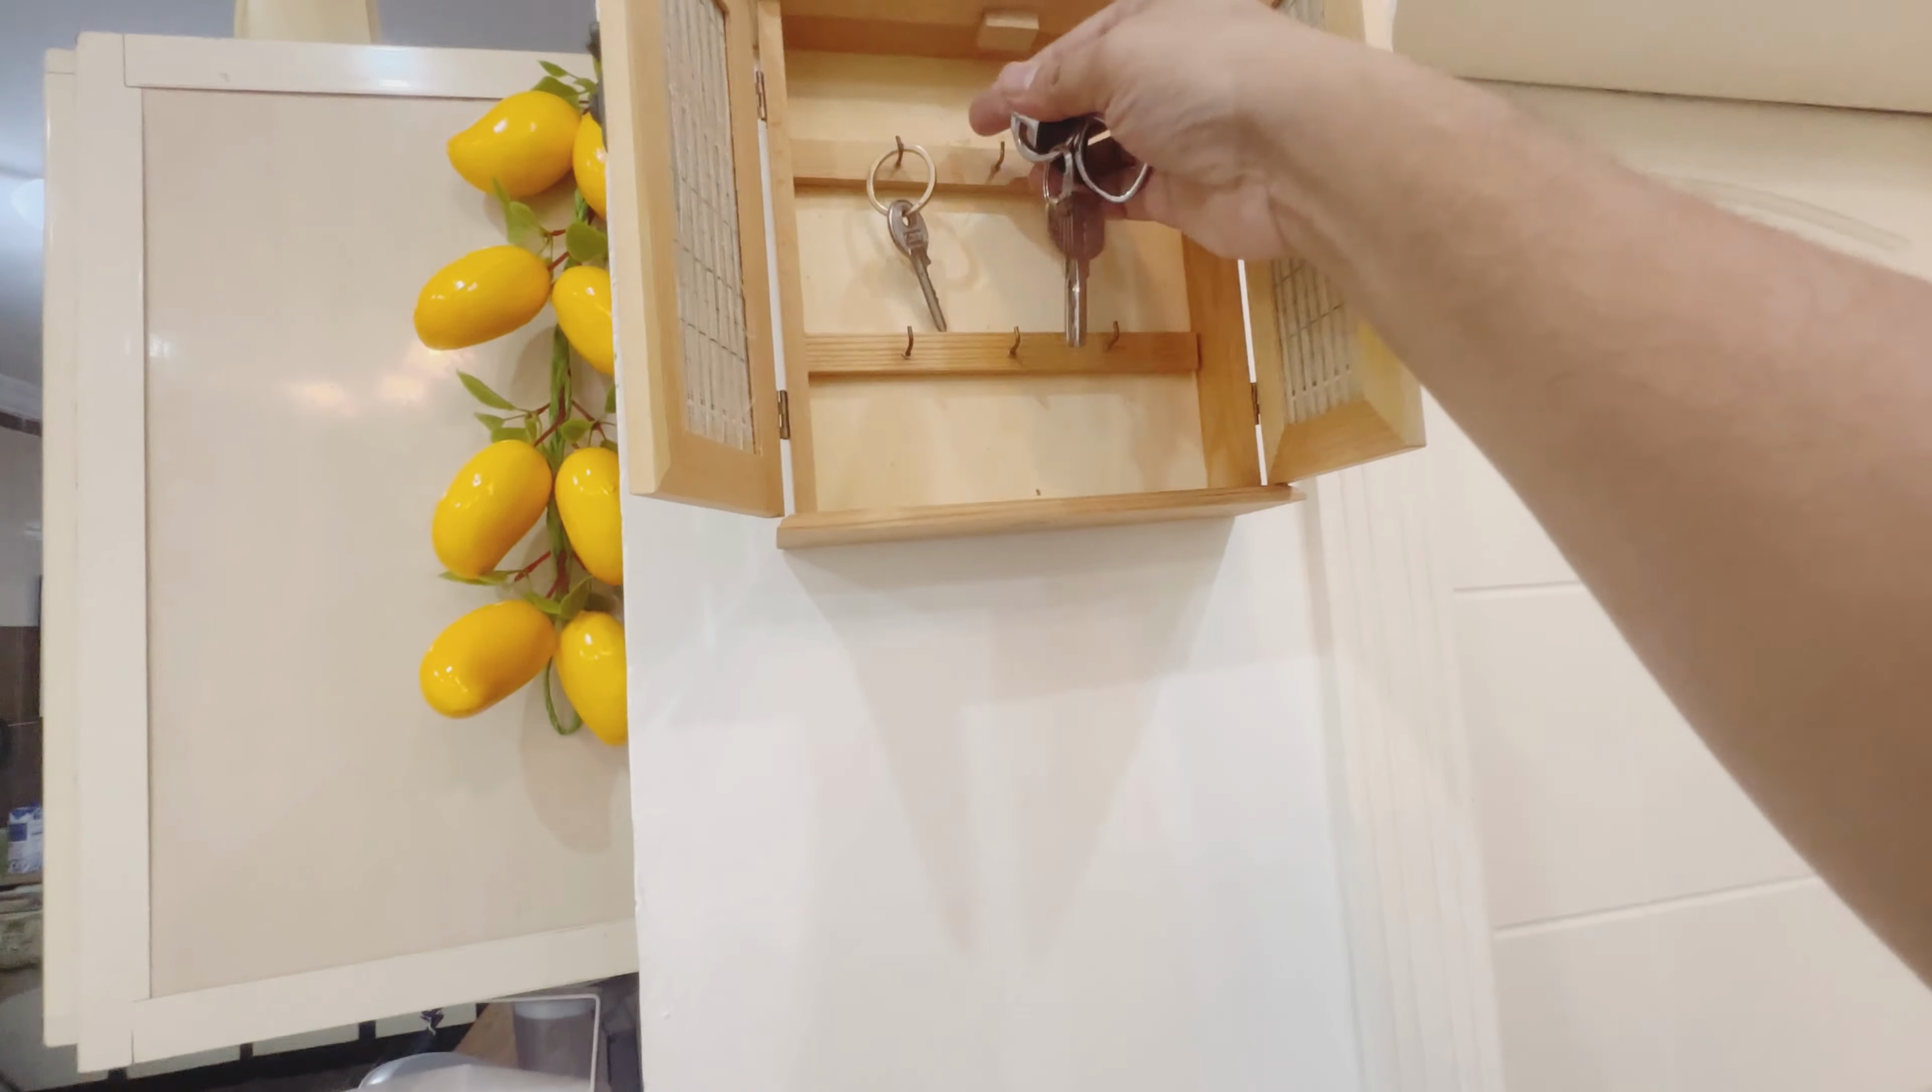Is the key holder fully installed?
Yes.